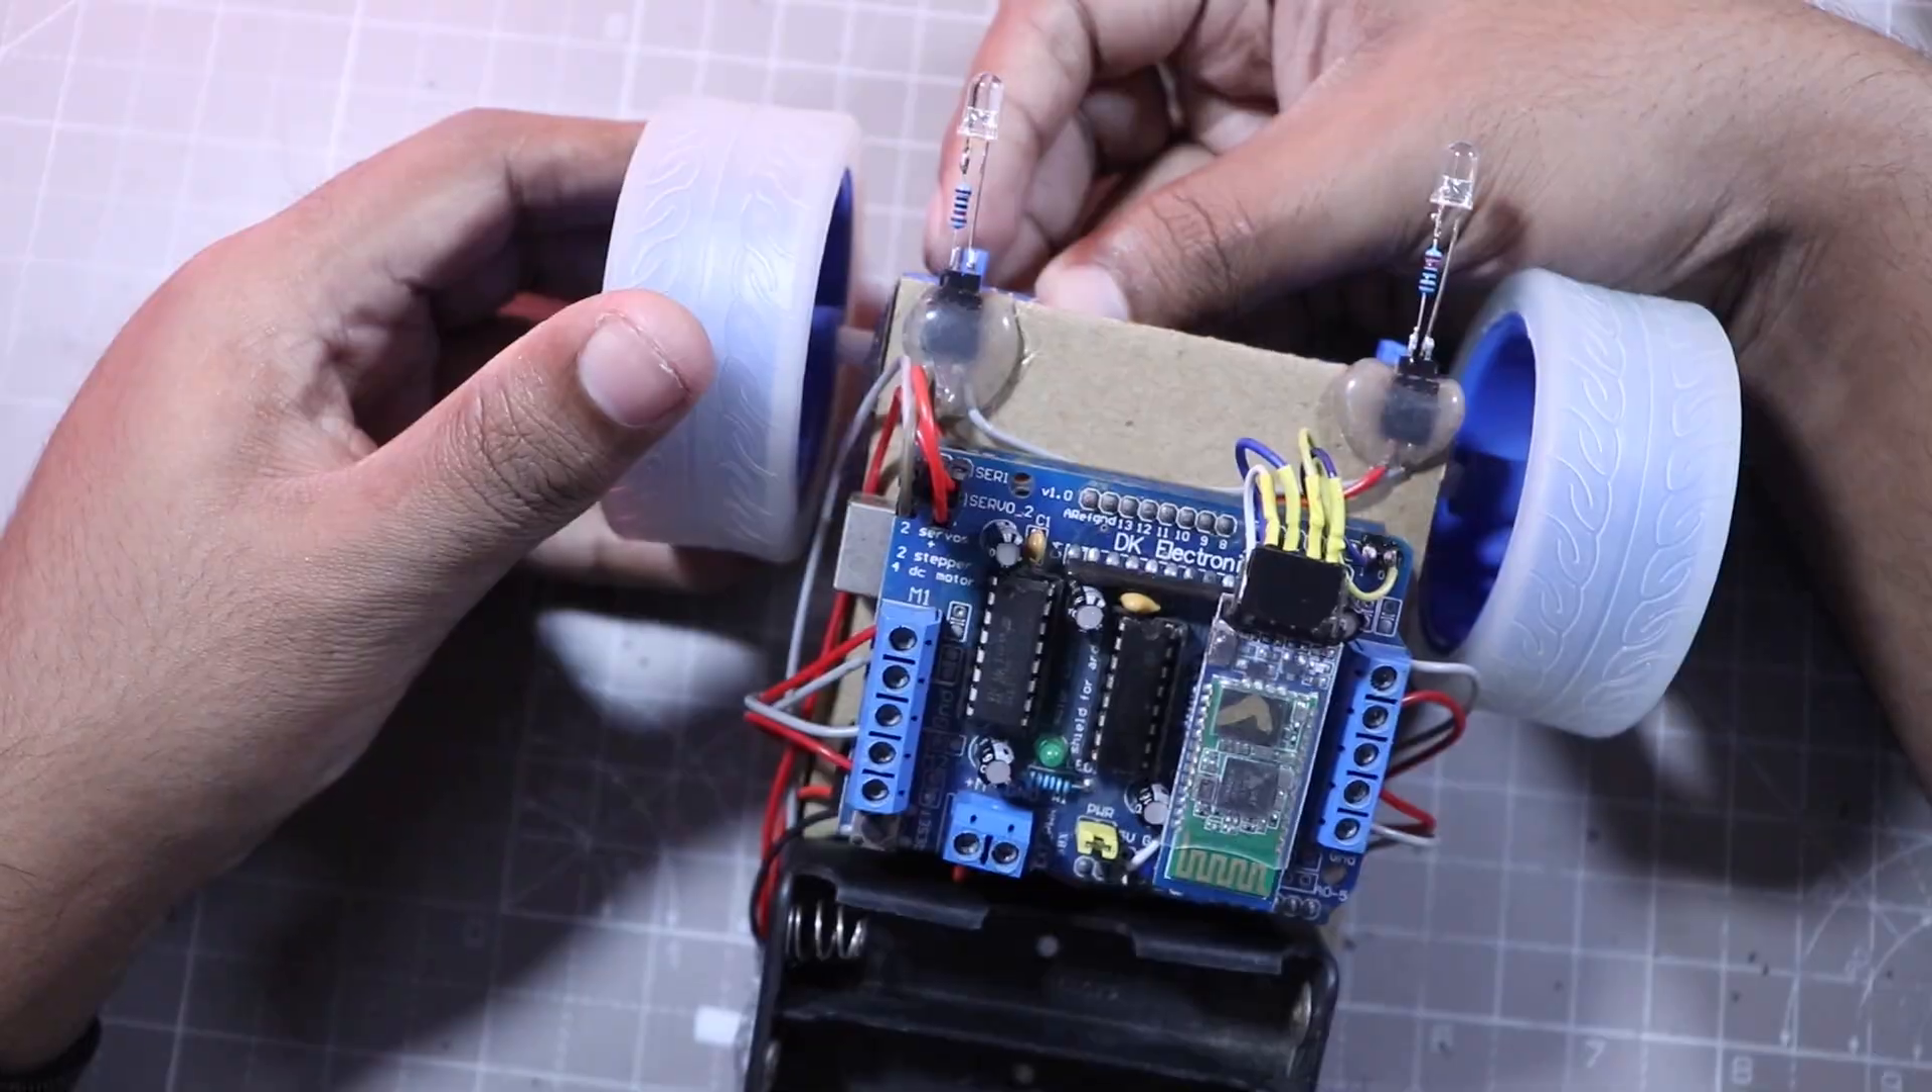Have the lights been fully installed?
Yes.